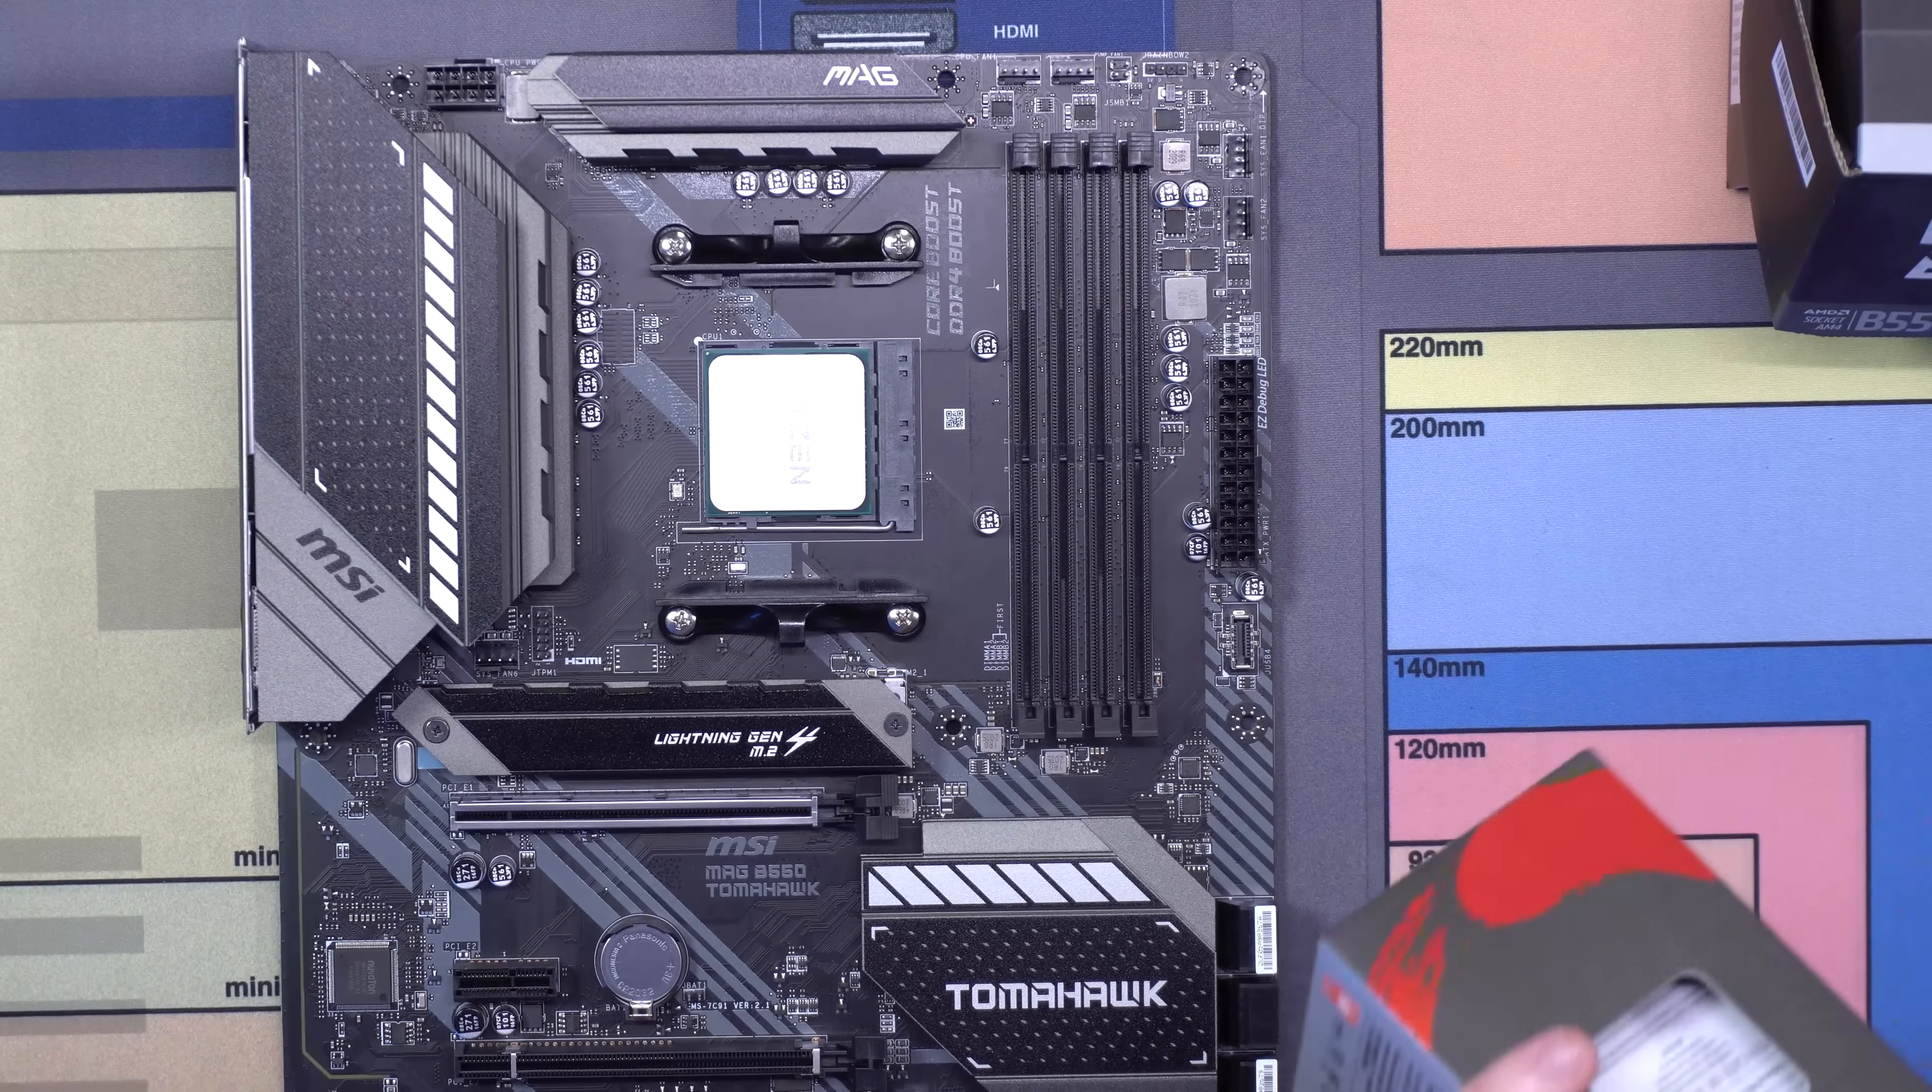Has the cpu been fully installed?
Yes.